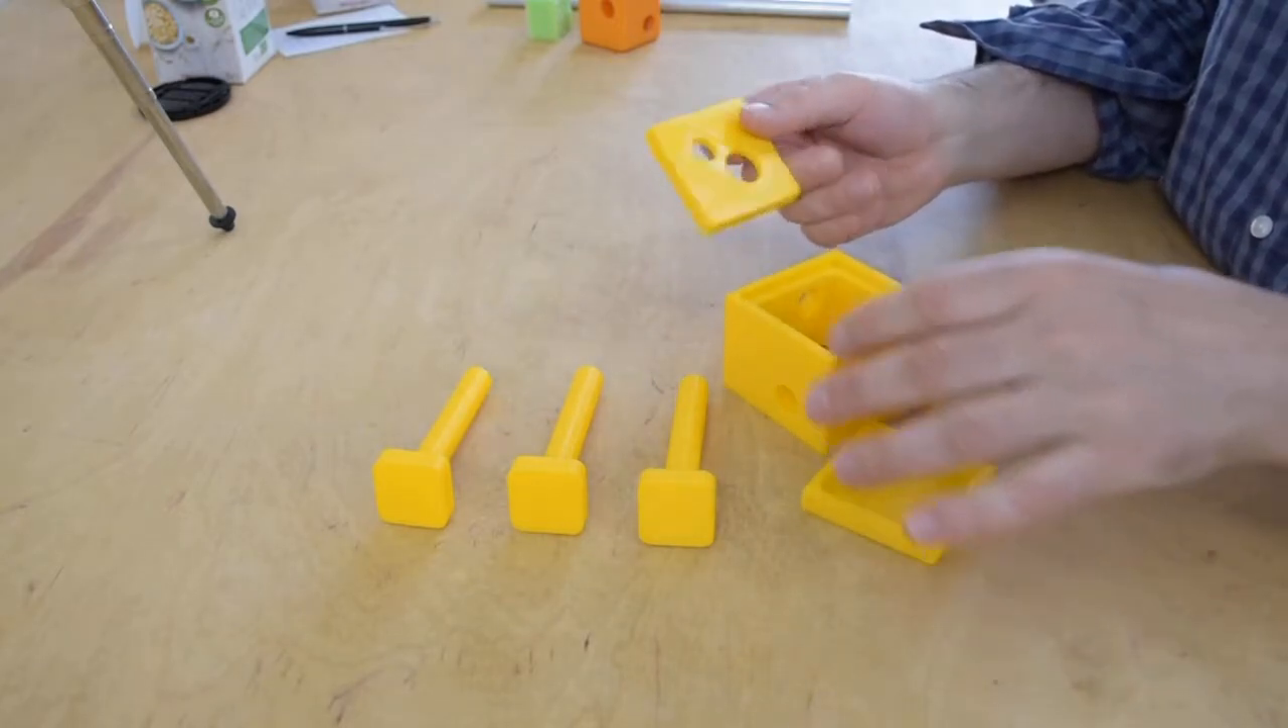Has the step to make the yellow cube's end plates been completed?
Yes.